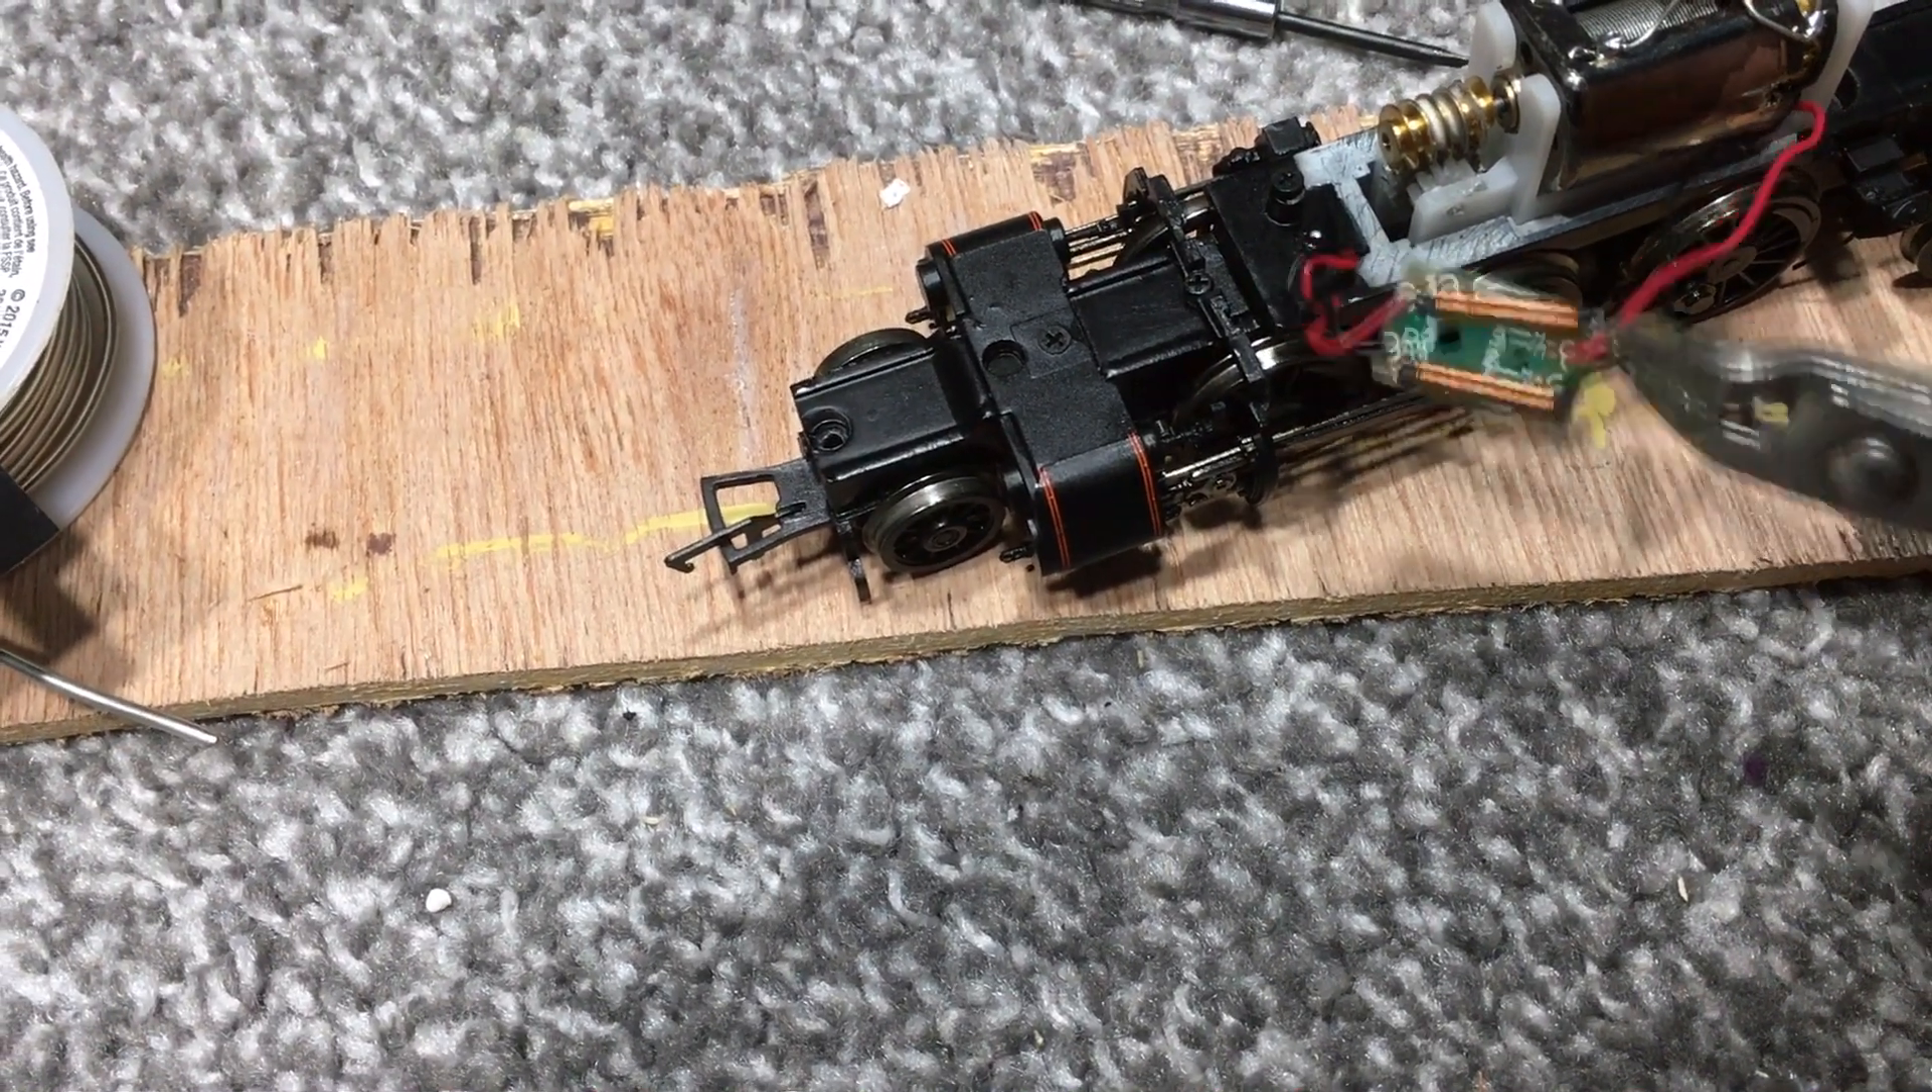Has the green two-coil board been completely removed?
No.